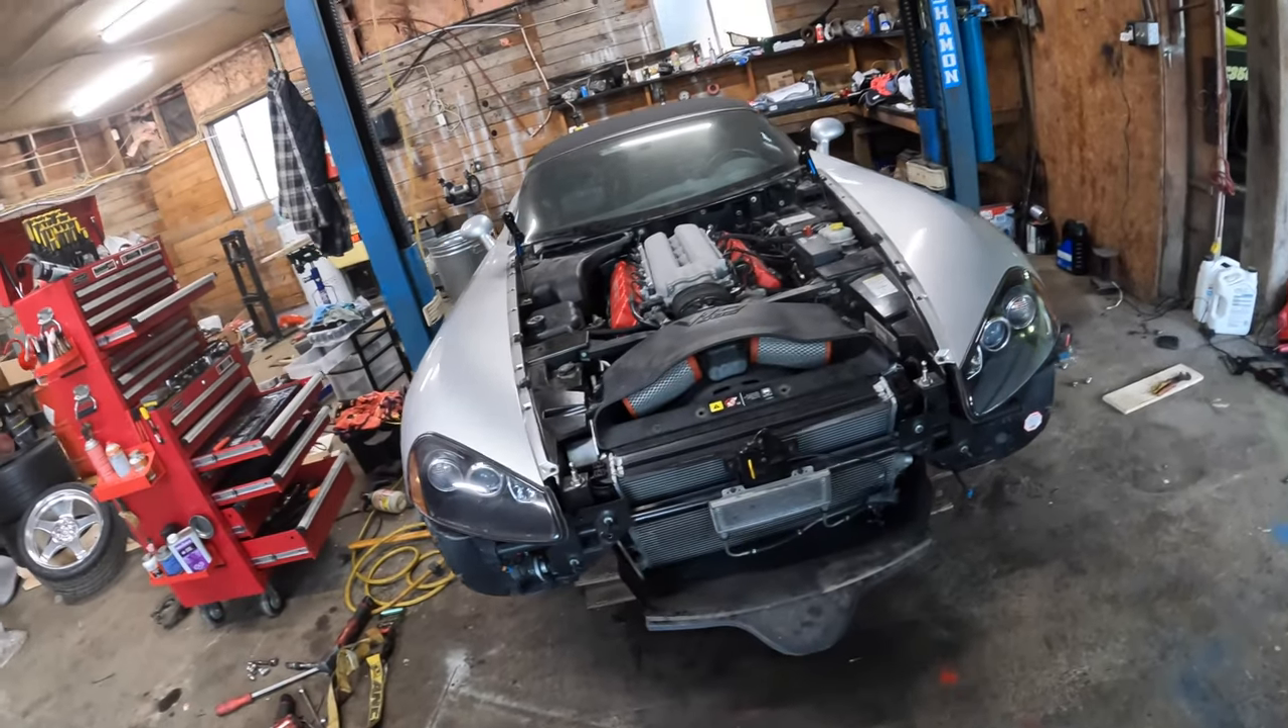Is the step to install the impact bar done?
No.